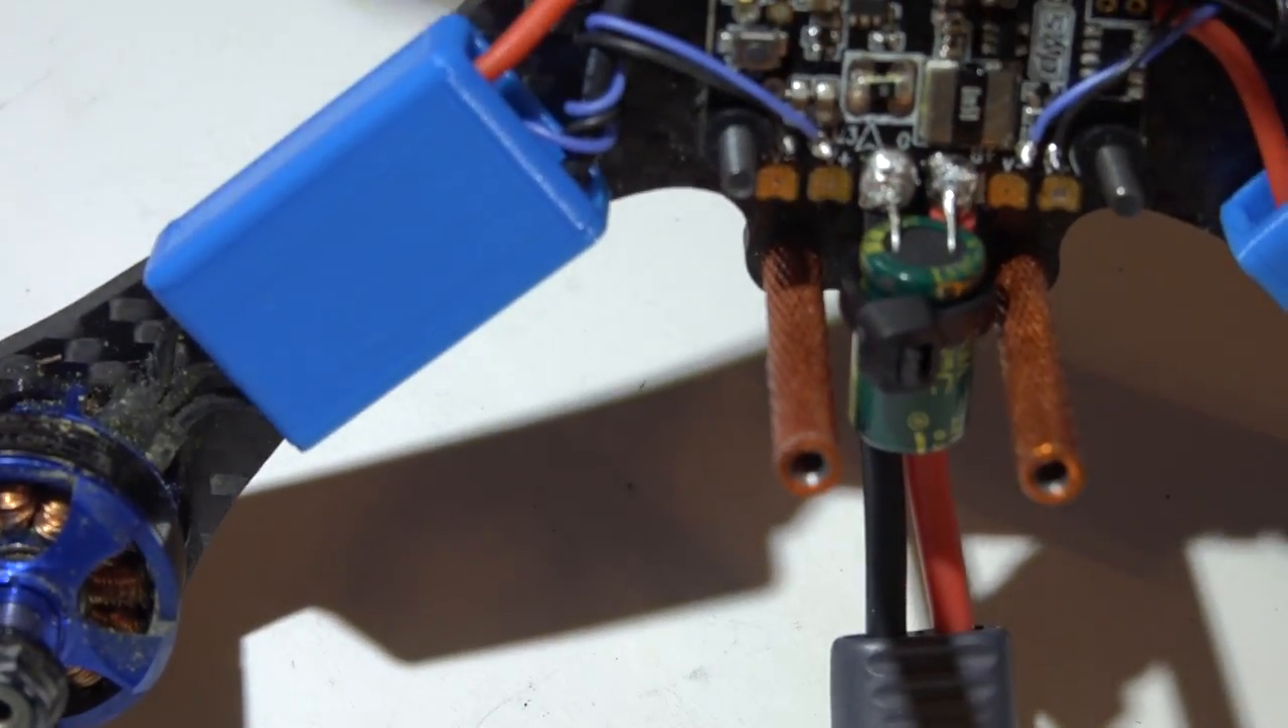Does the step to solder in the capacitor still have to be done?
No.